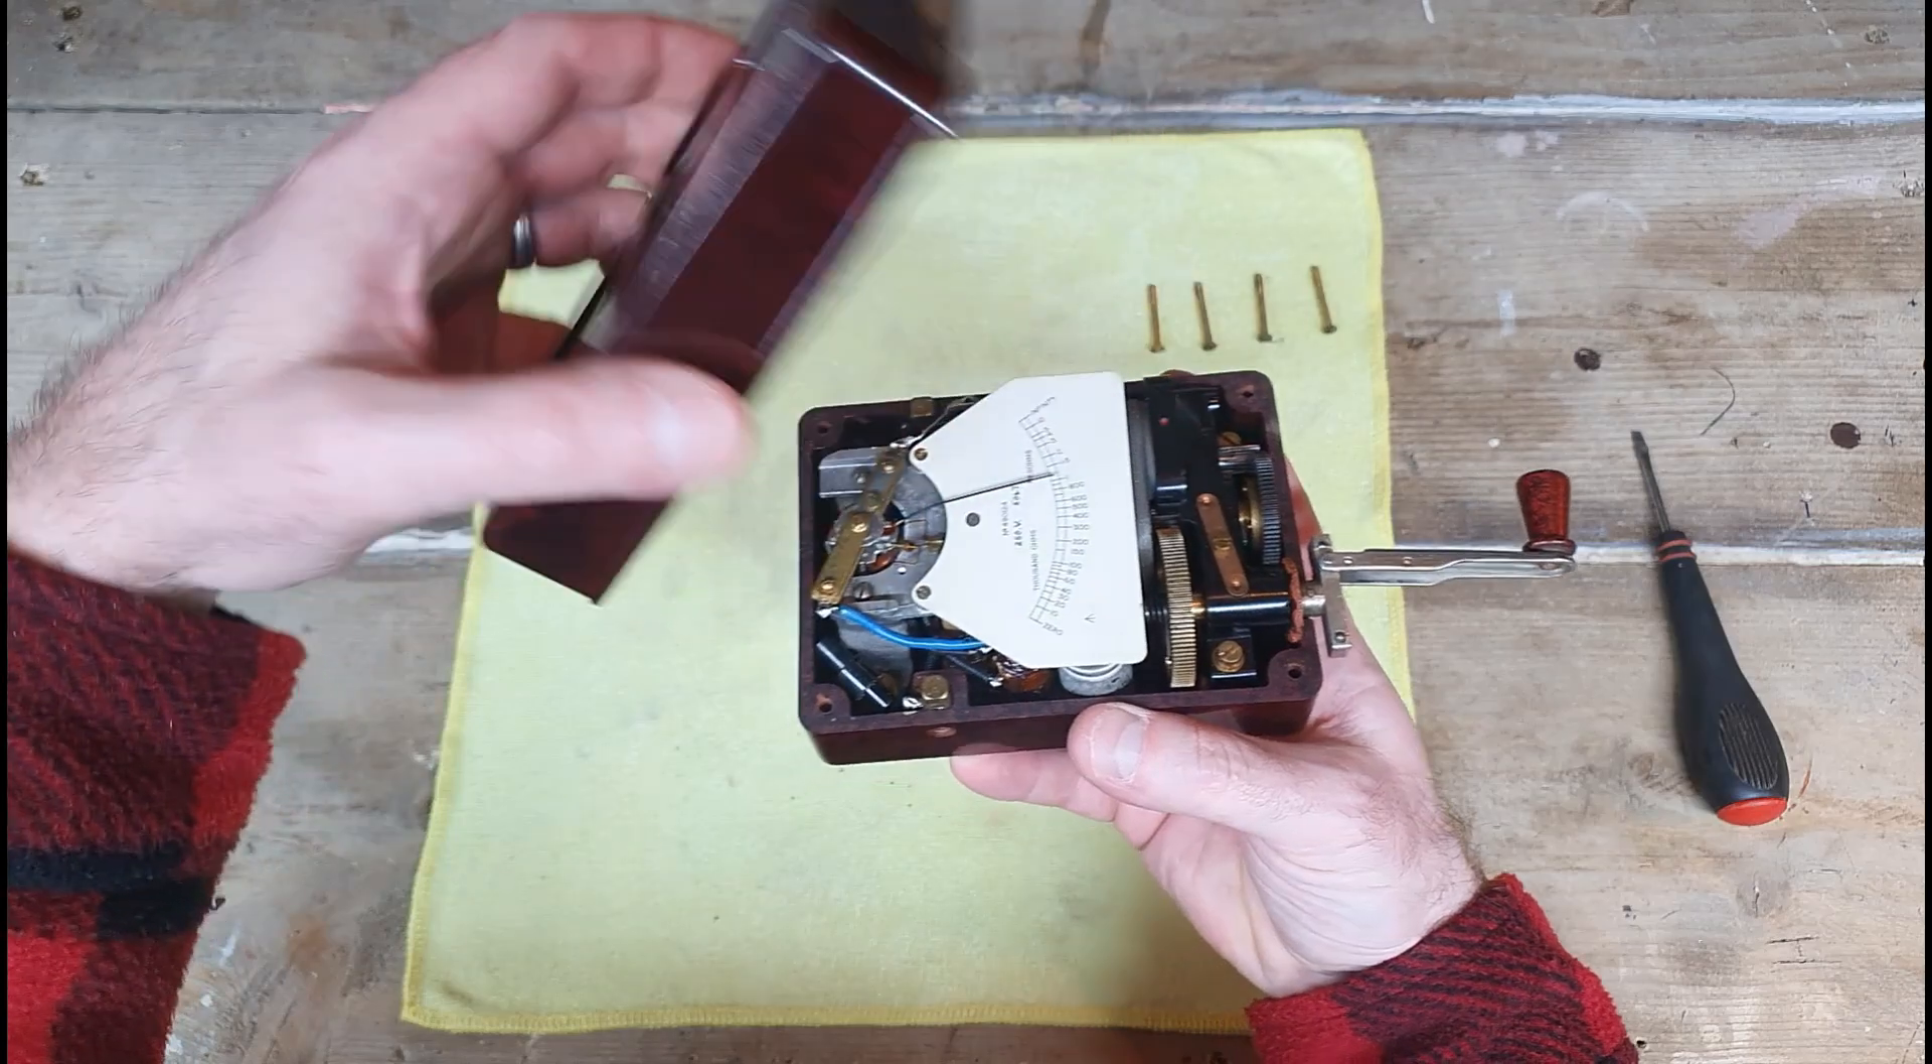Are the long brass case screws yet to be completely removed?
No.